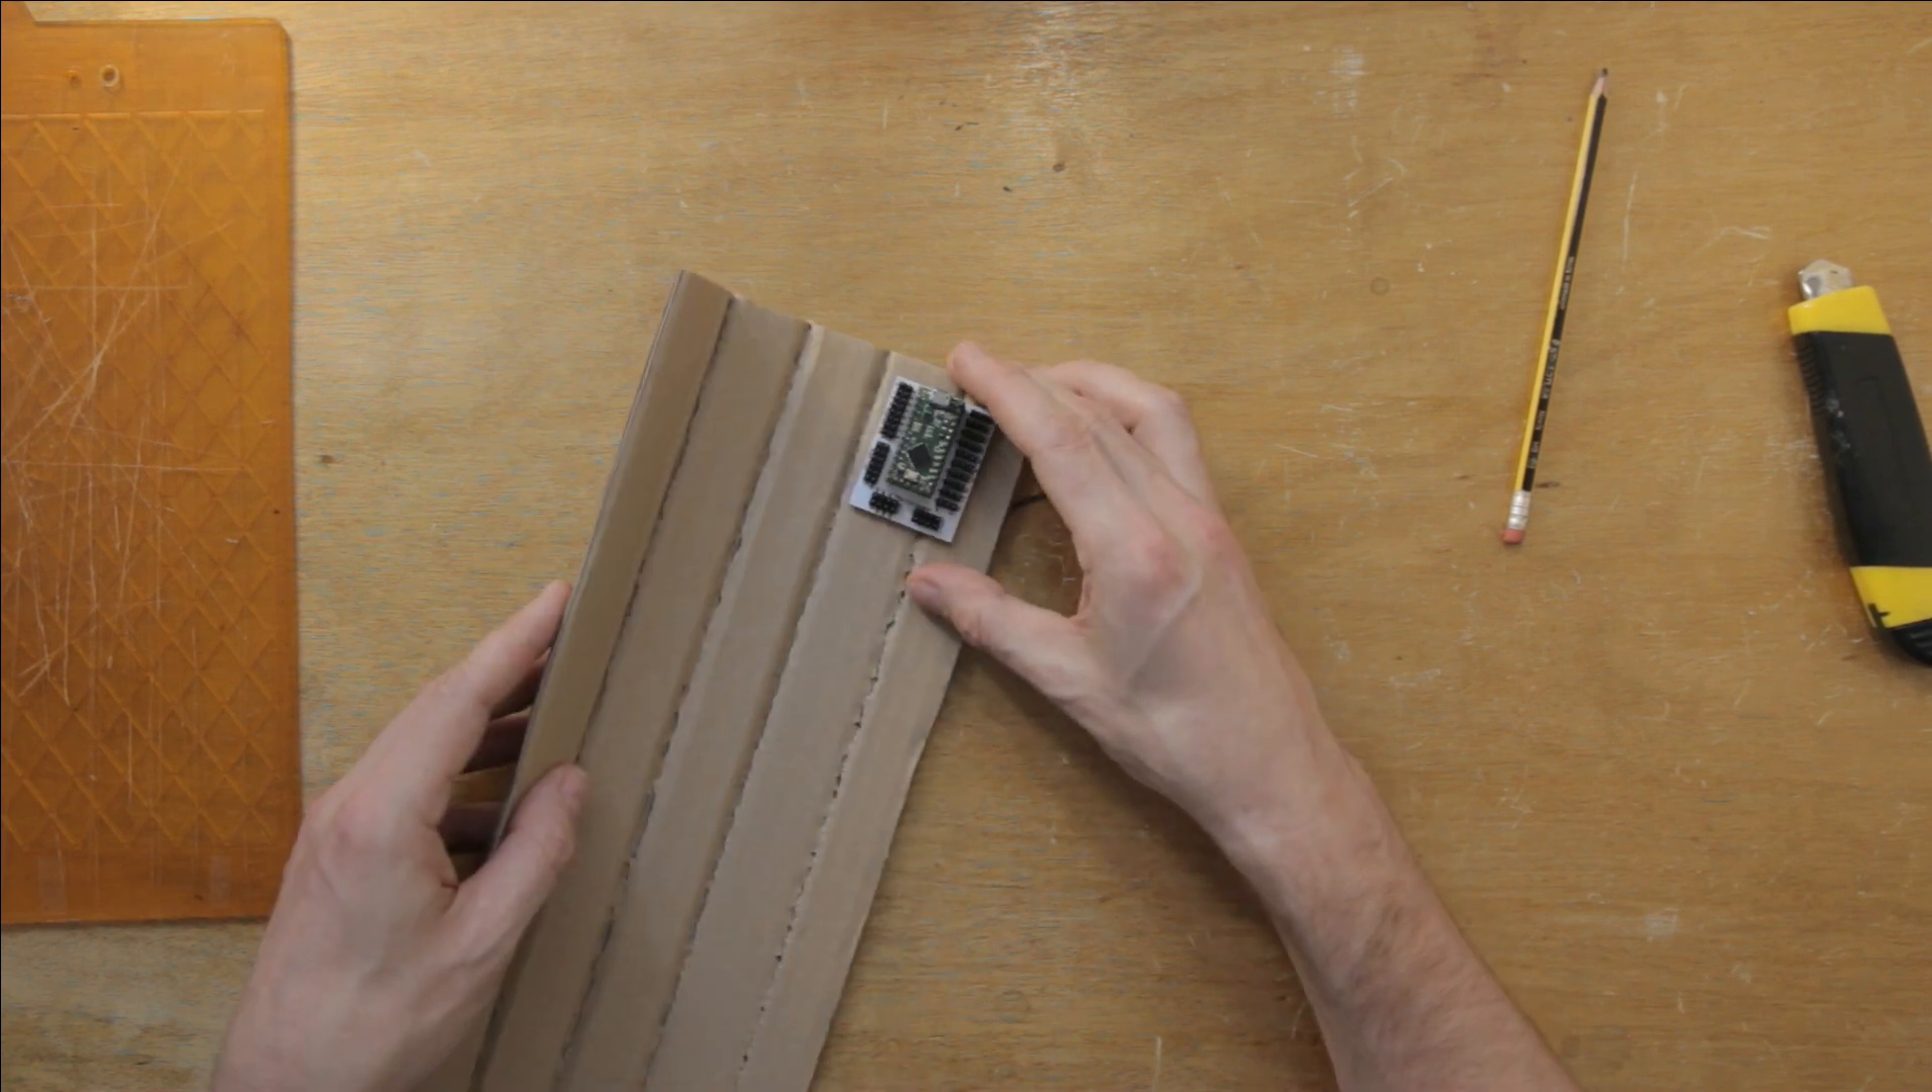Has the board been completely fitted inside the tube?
No.